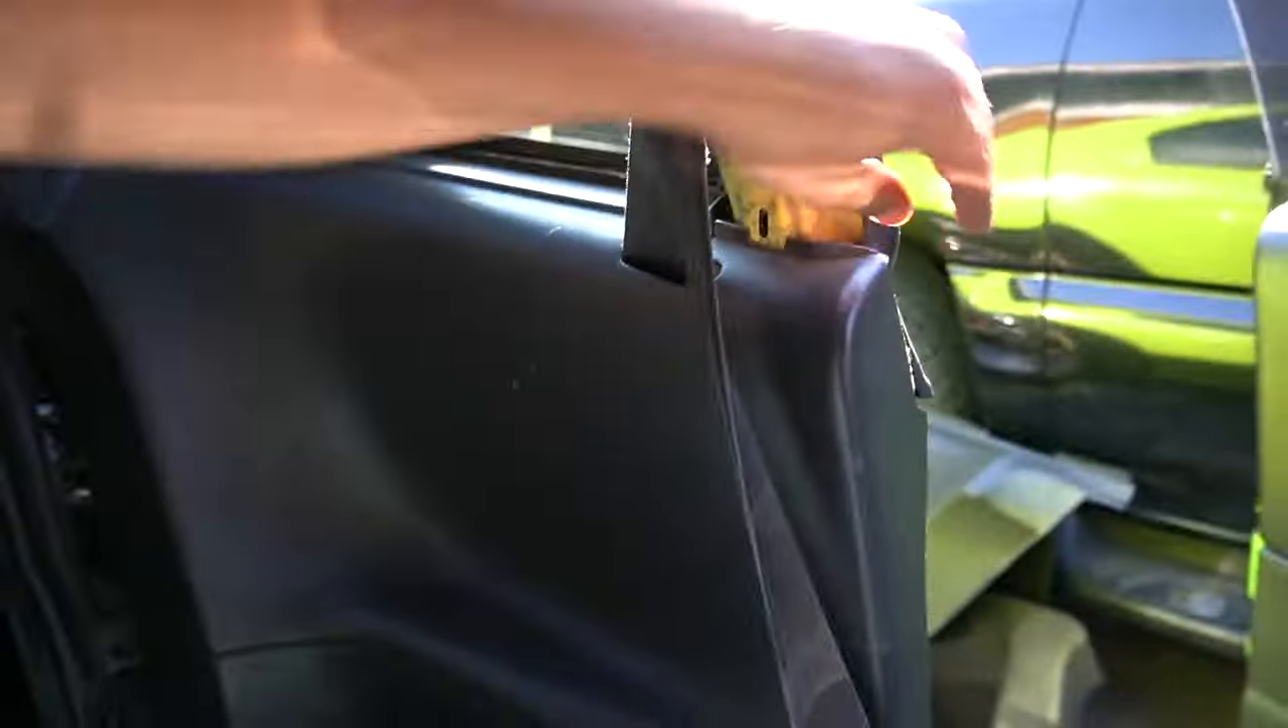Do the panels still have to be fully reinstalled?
Yes.